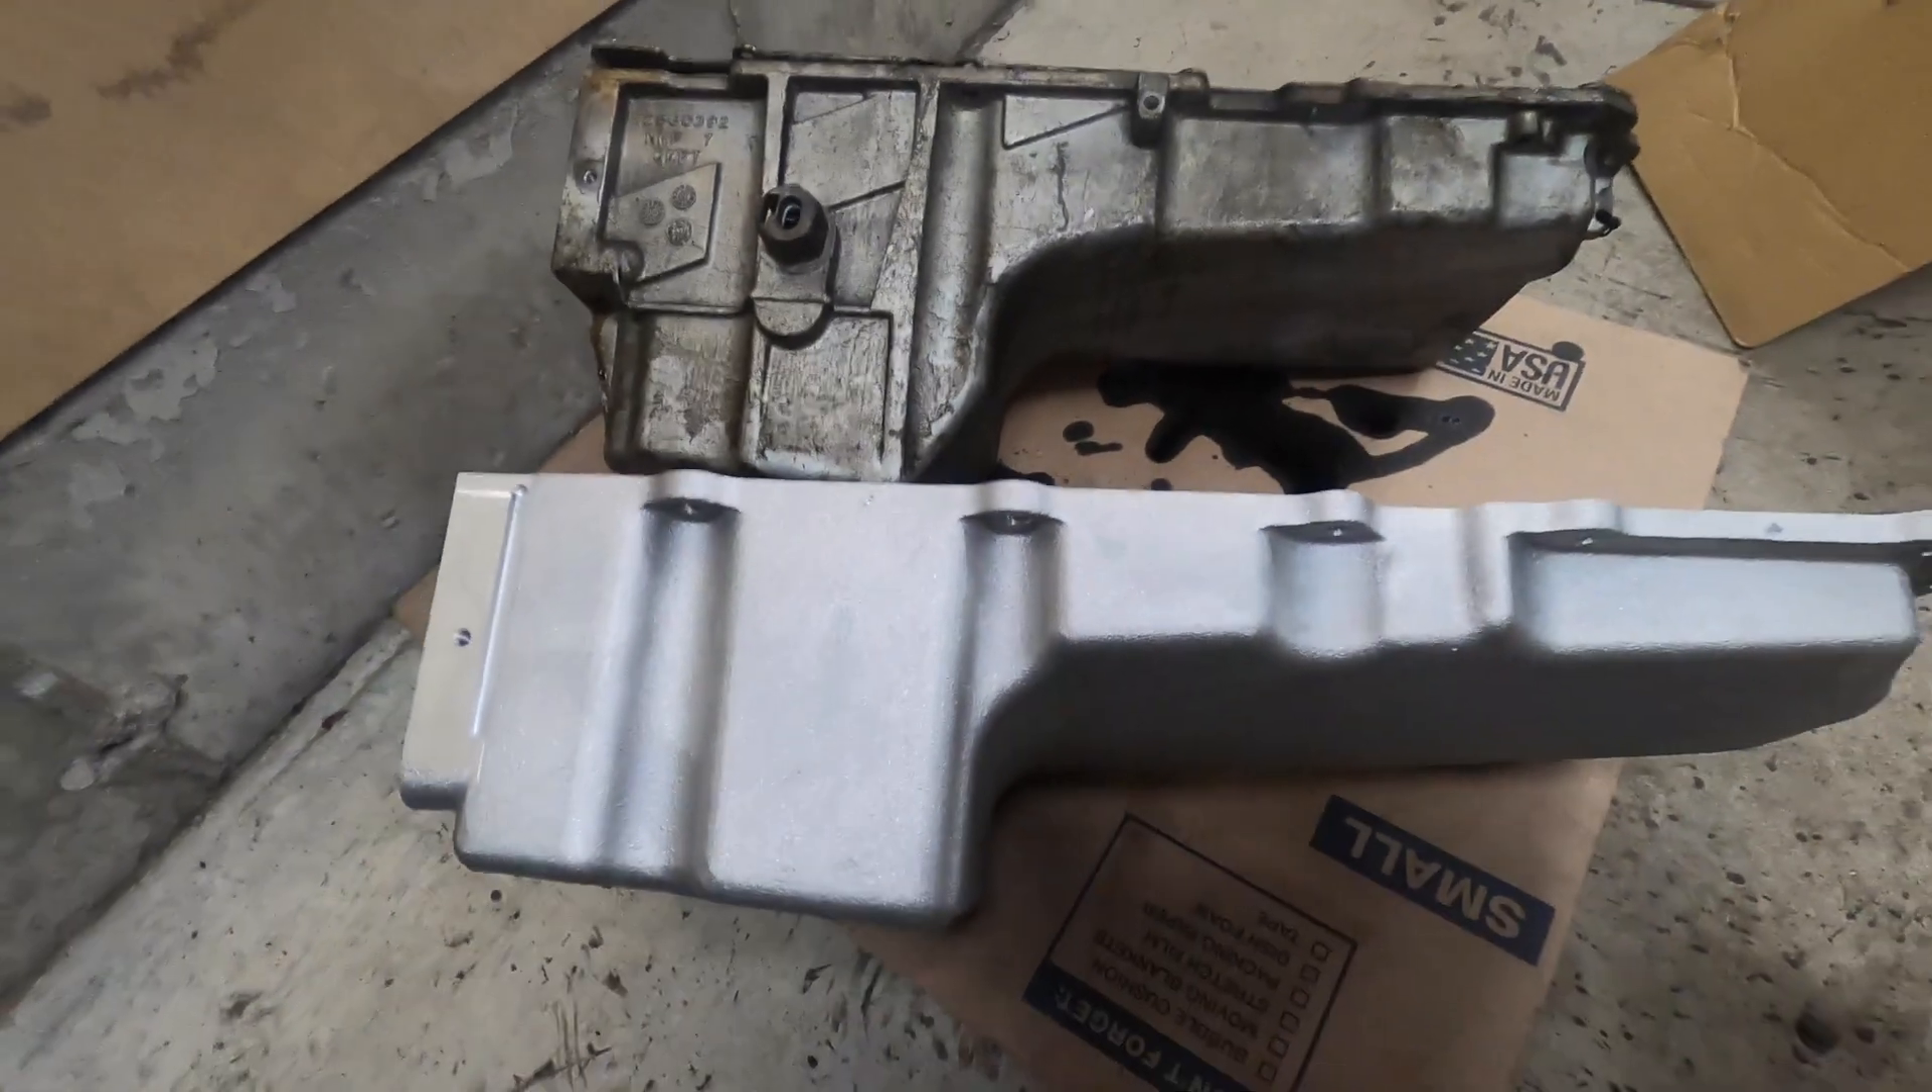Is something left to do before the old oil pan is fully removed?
No.